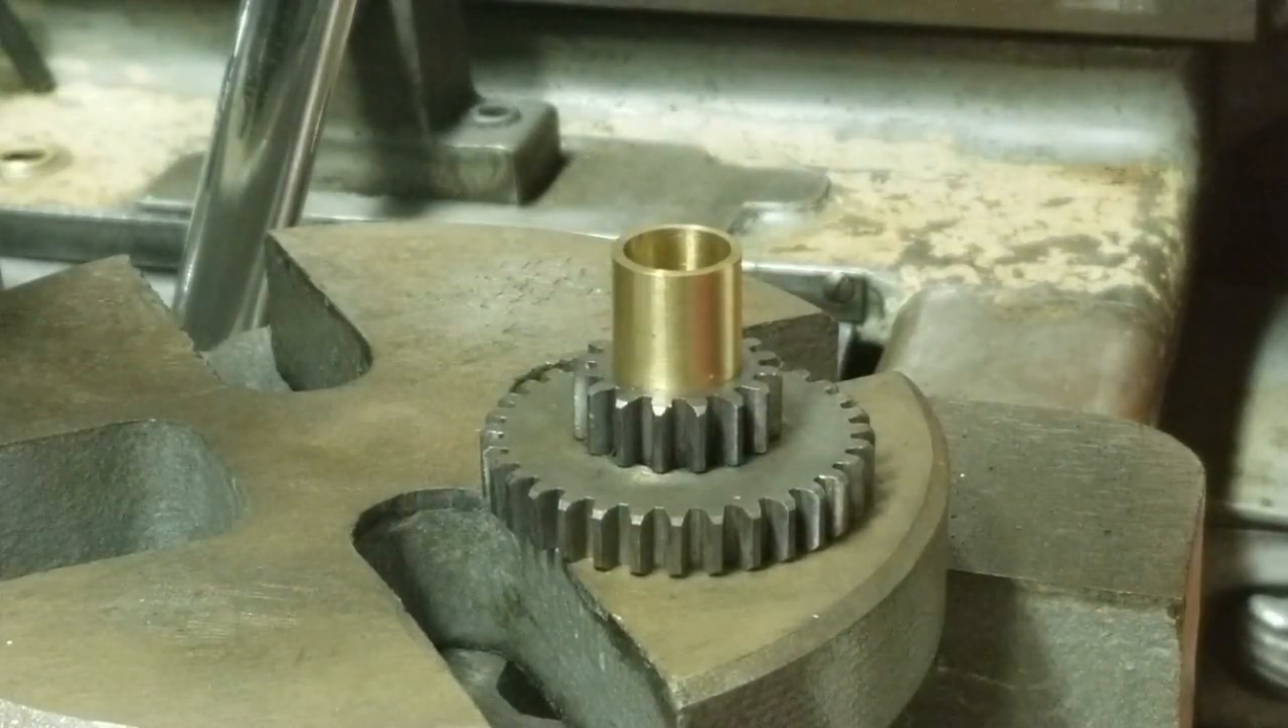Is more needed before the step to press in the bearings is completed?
Yes.